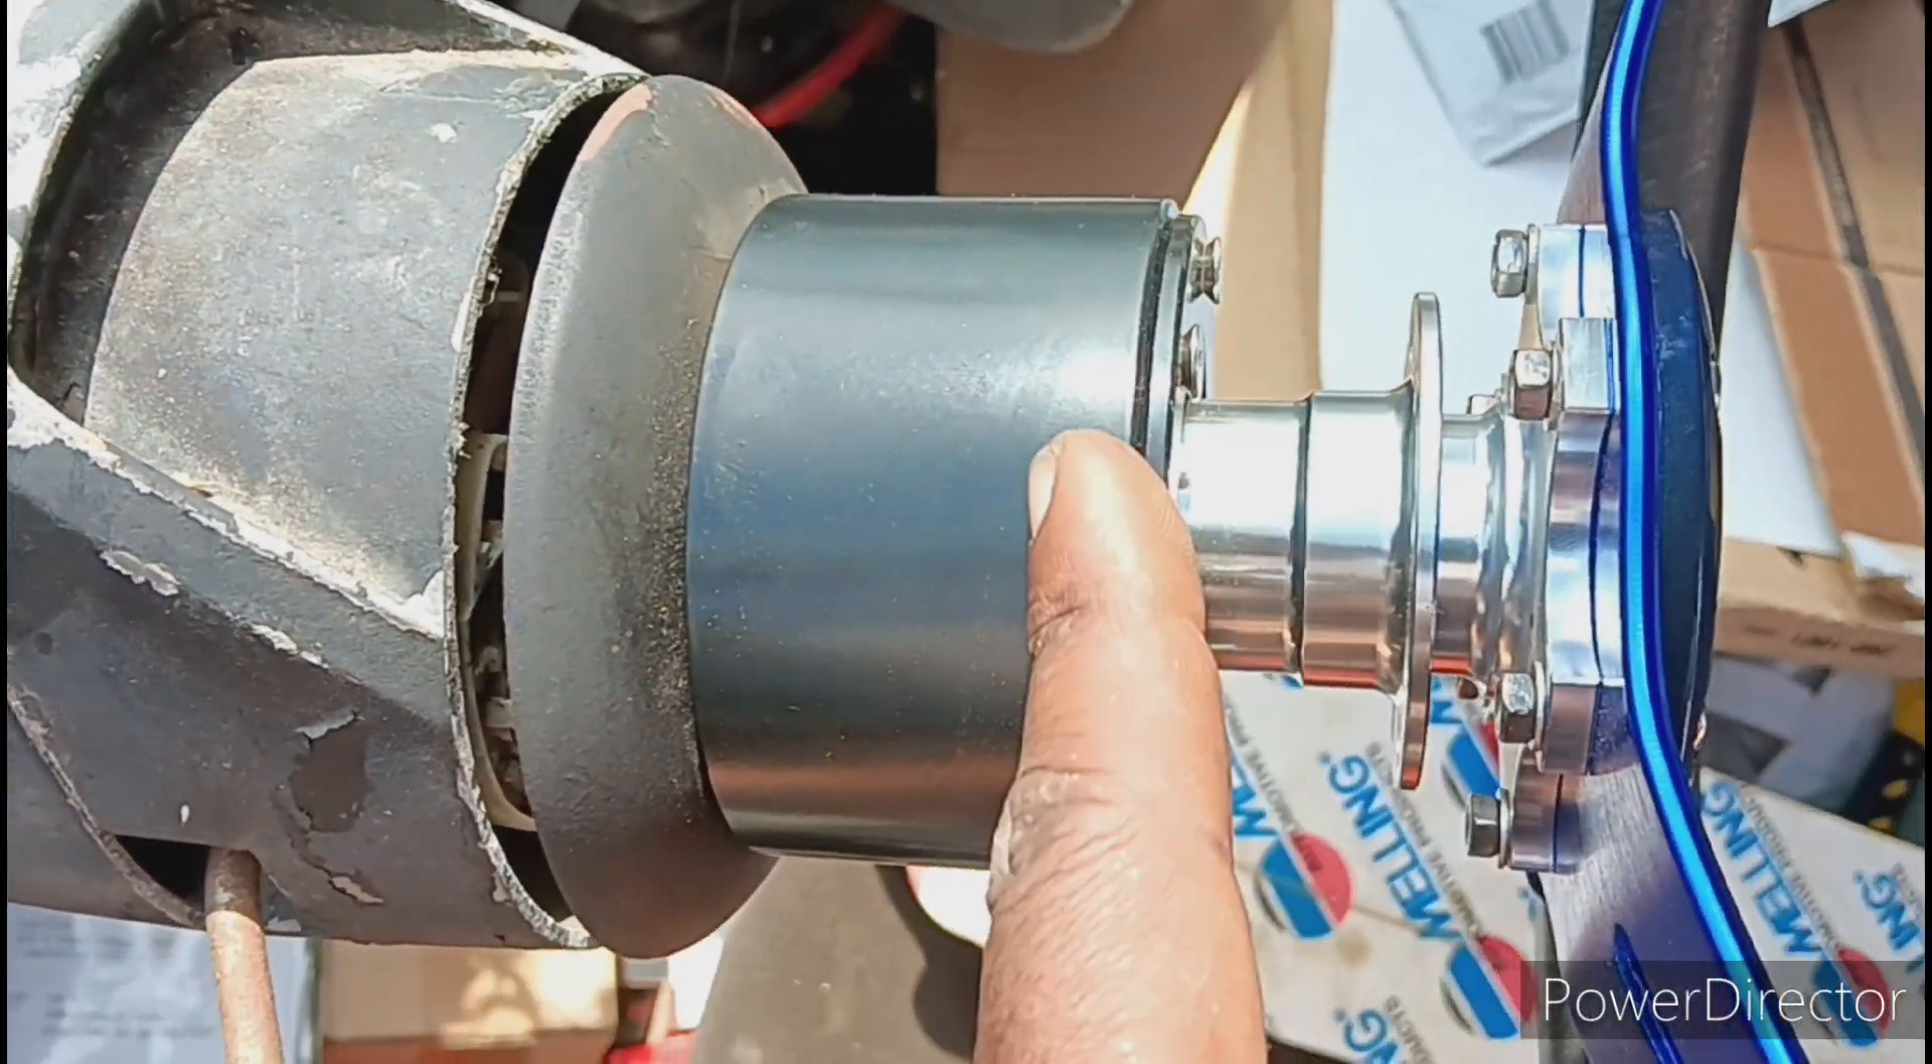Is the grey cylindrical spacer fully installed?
Yes.